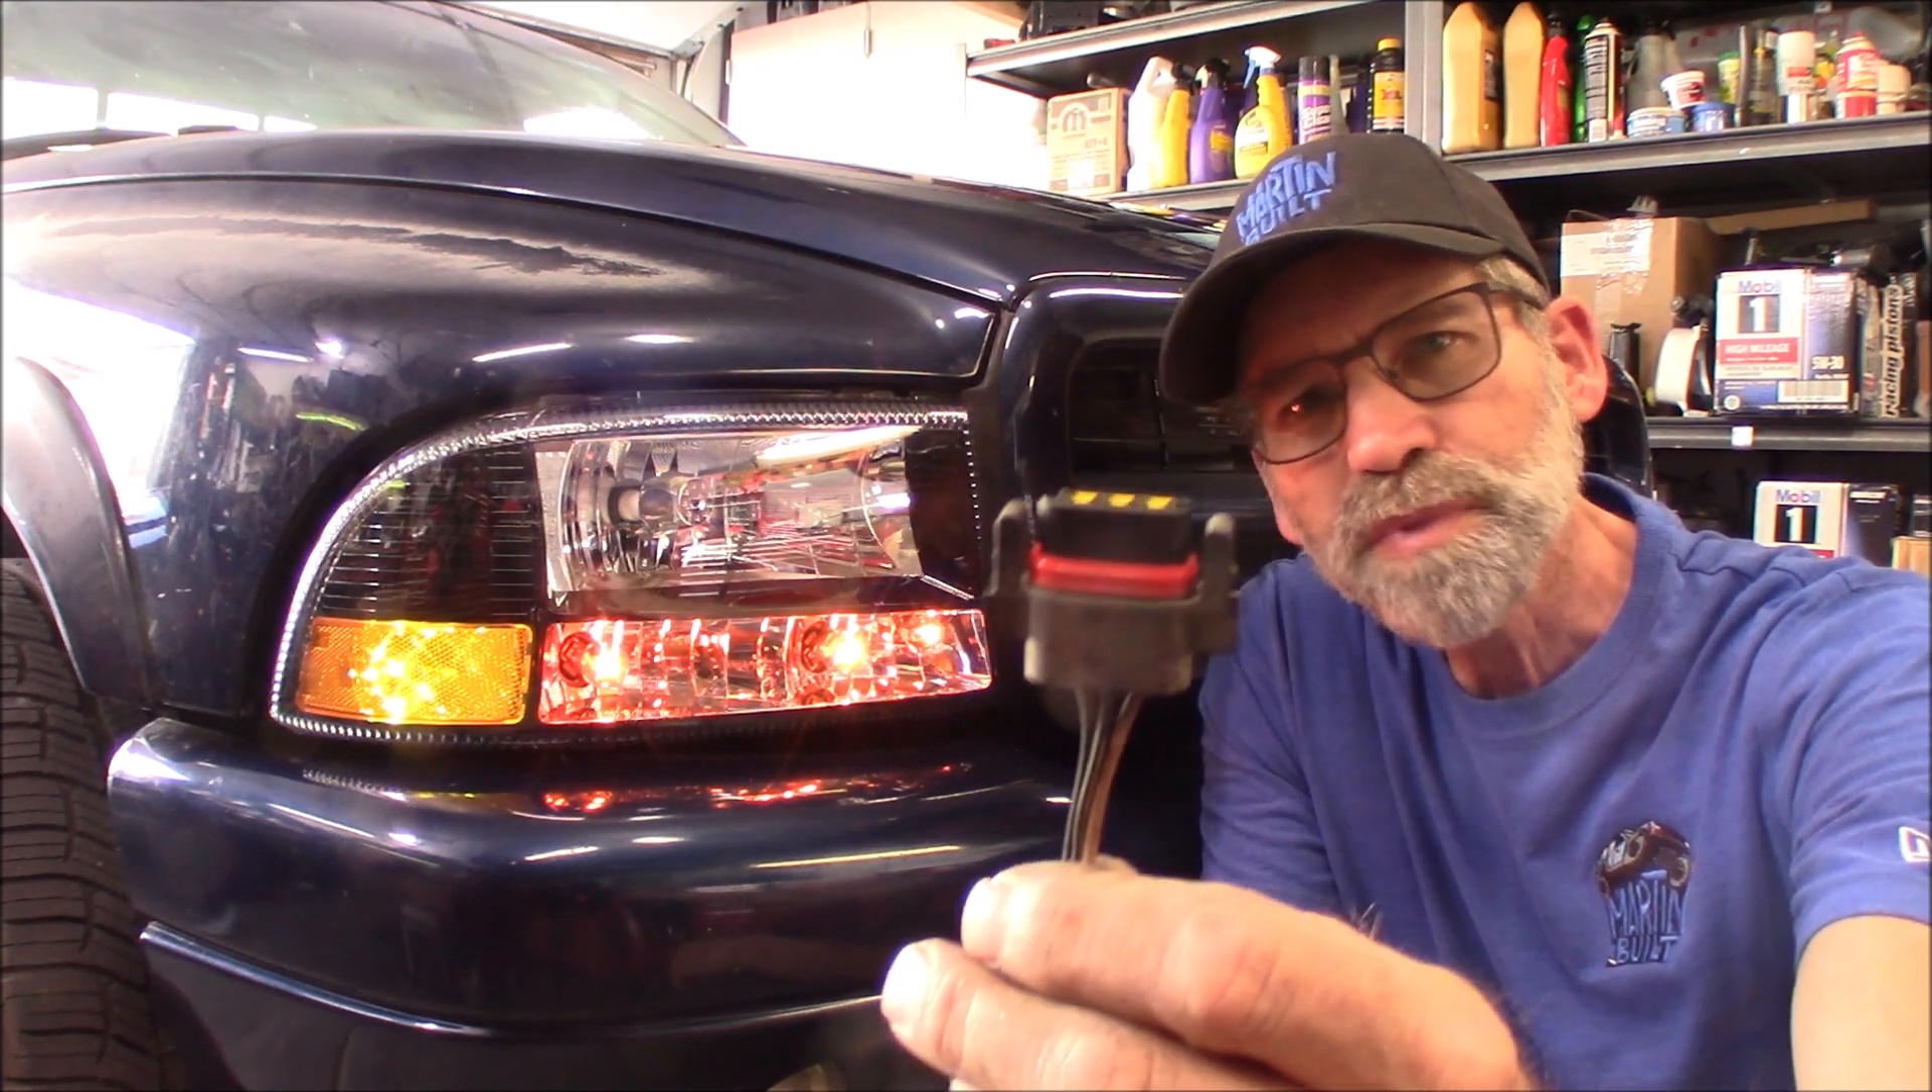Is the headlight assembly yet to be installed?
No.